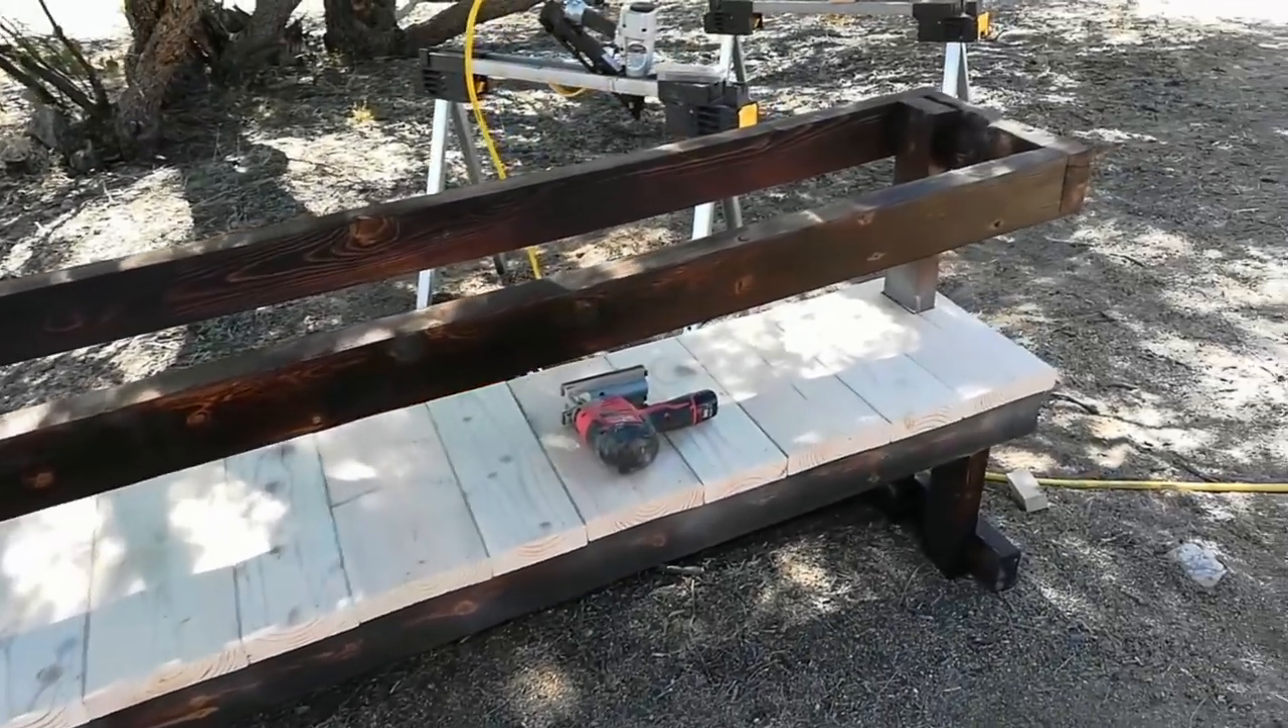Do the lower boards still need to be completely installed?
No.